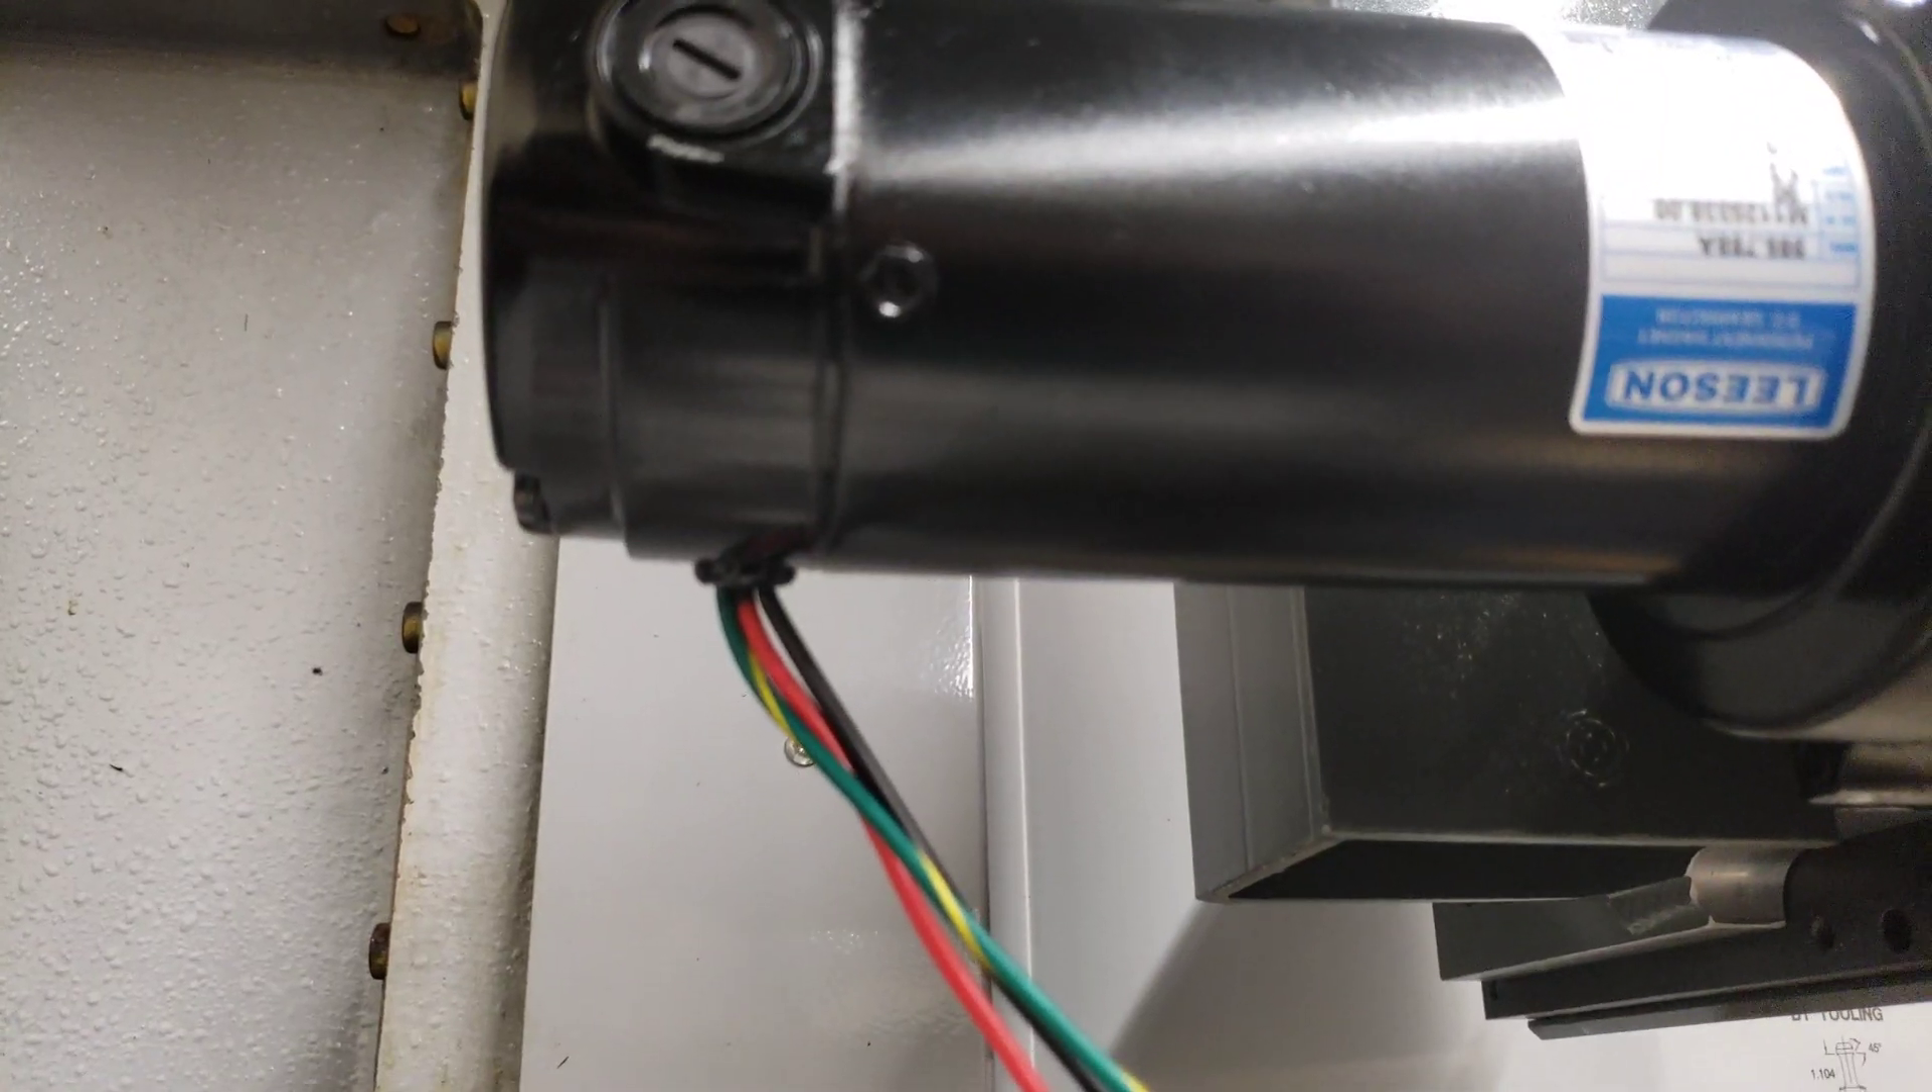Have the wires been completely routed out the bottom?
Yes.